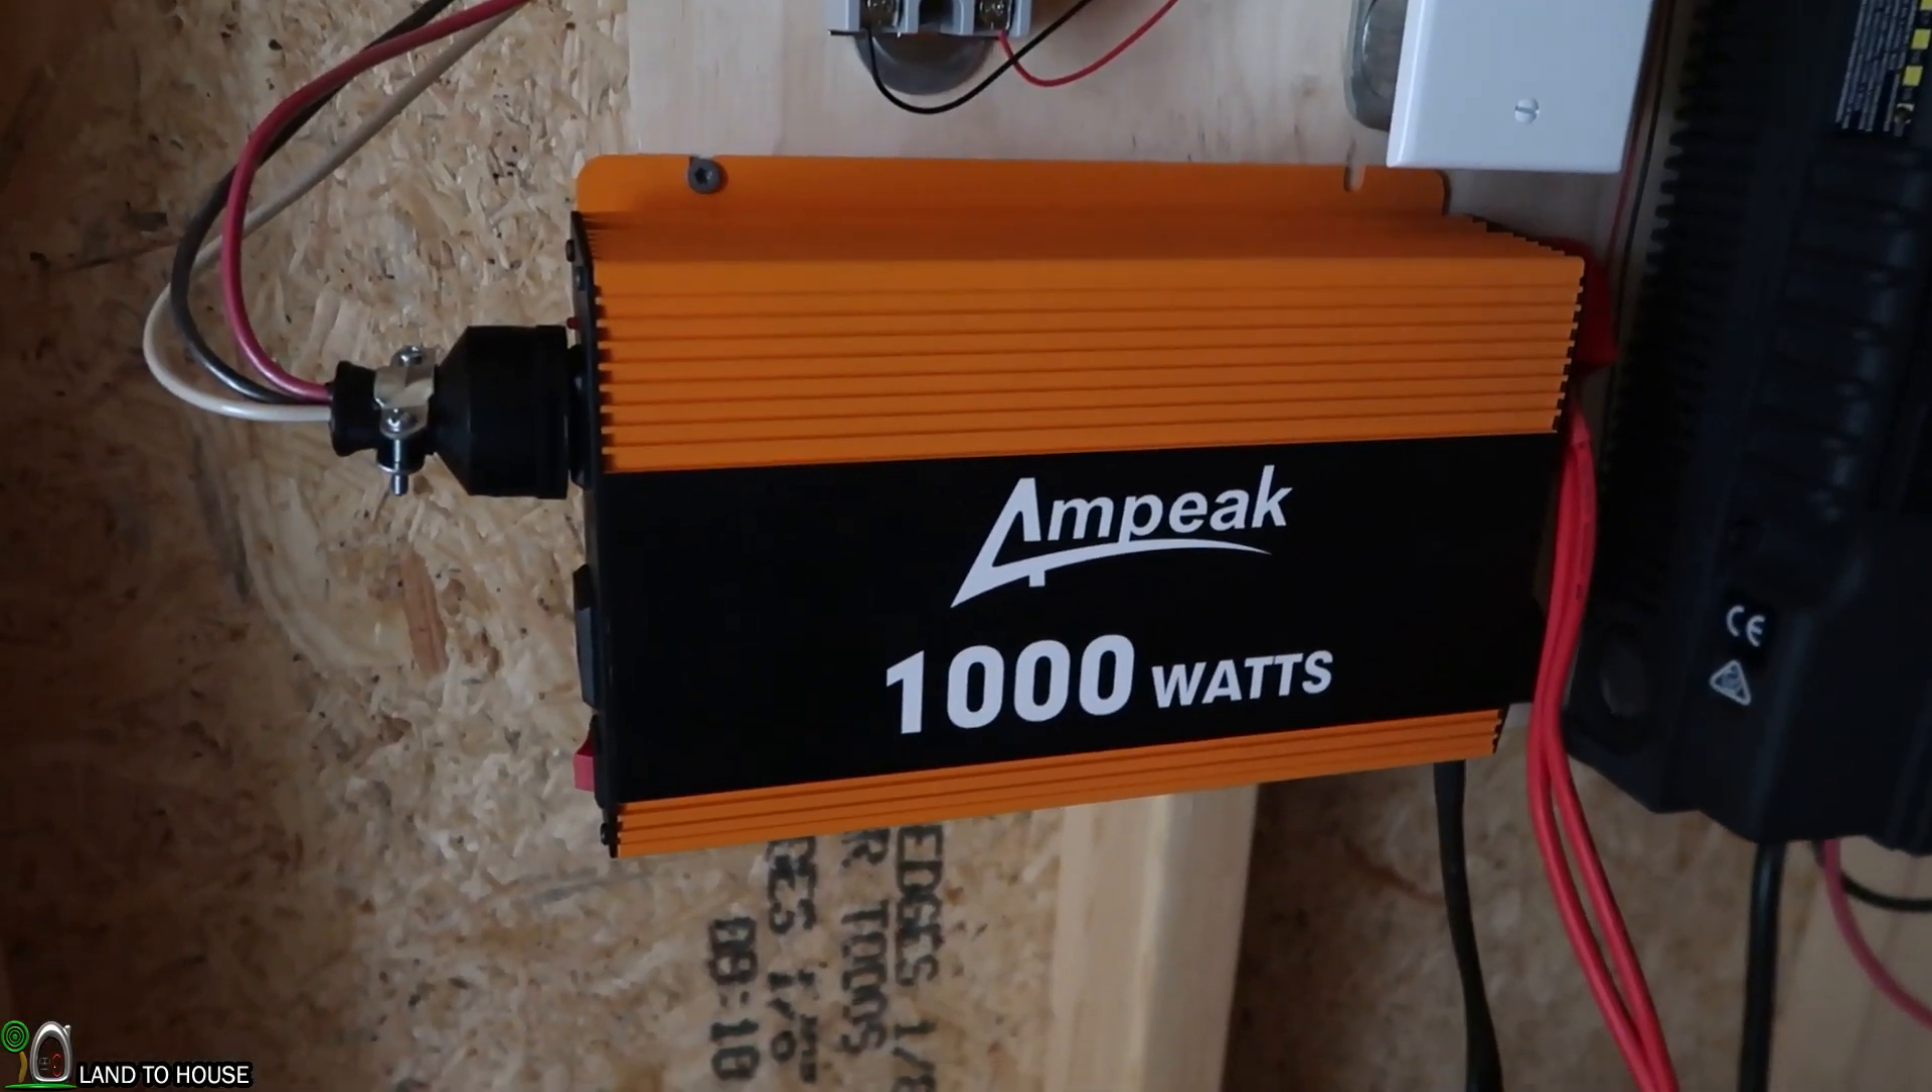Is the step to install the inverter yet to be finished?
No.